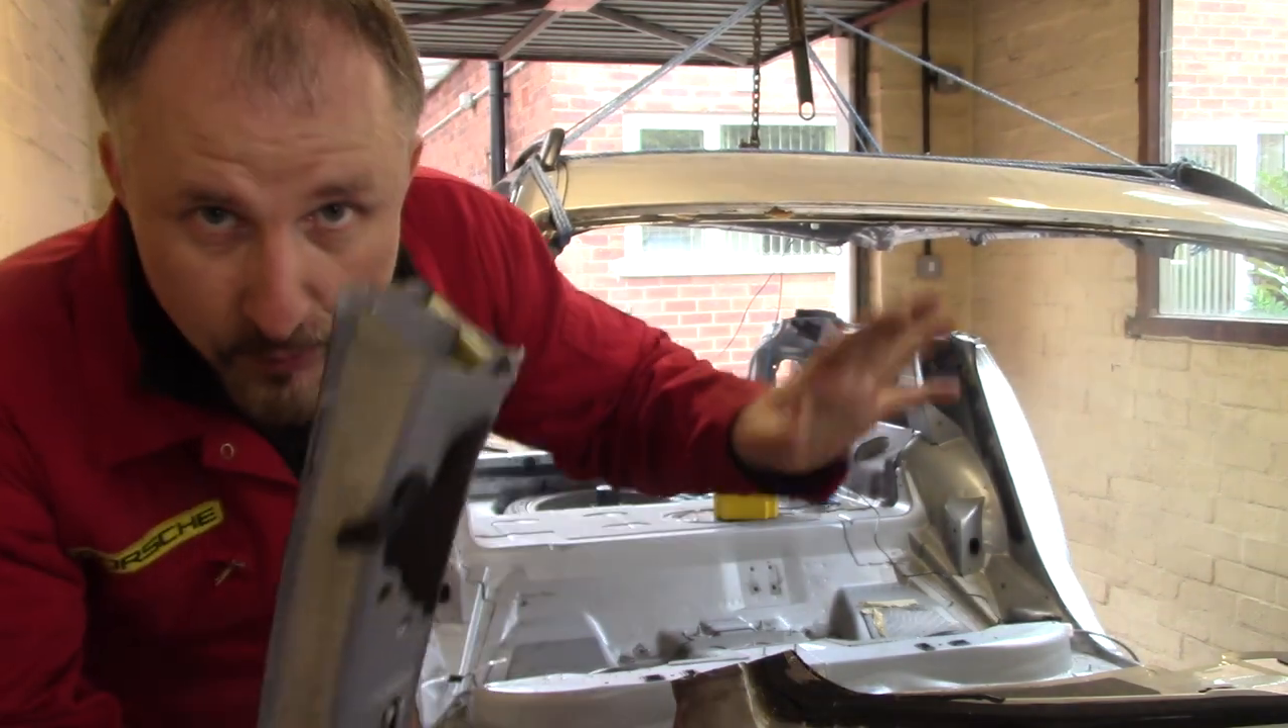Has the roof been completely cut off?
Yes.